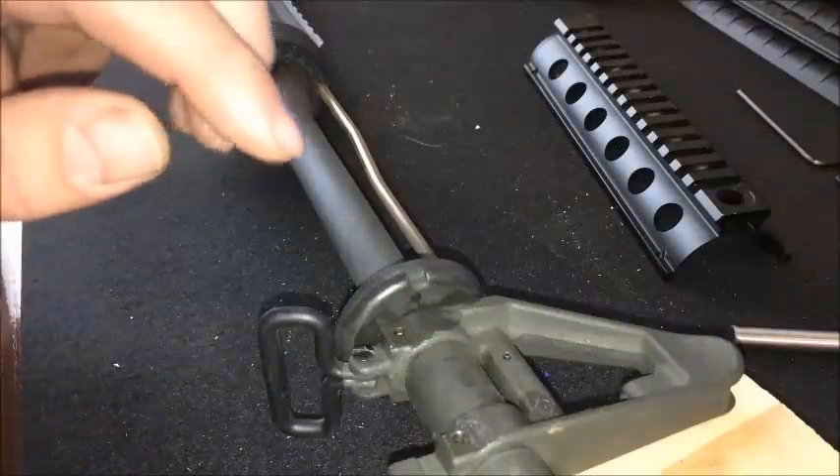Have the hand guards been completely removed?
Yes.